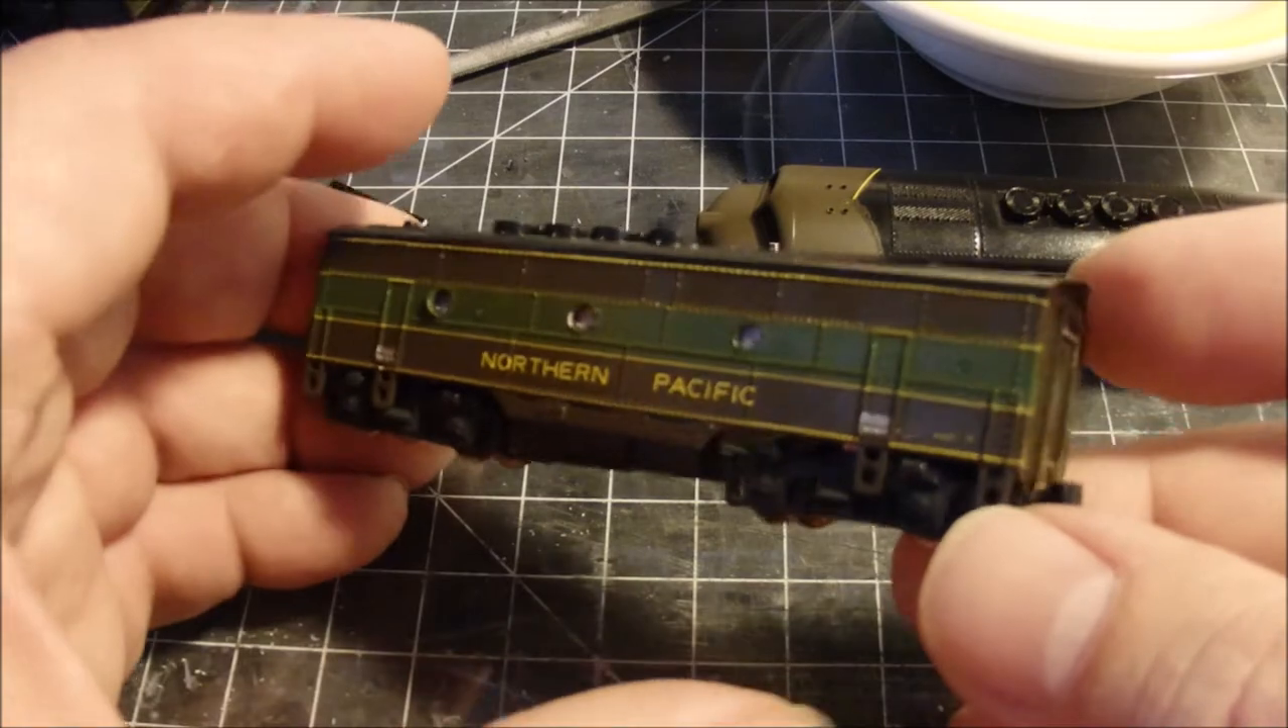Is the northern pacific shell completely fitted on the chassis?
Yes.